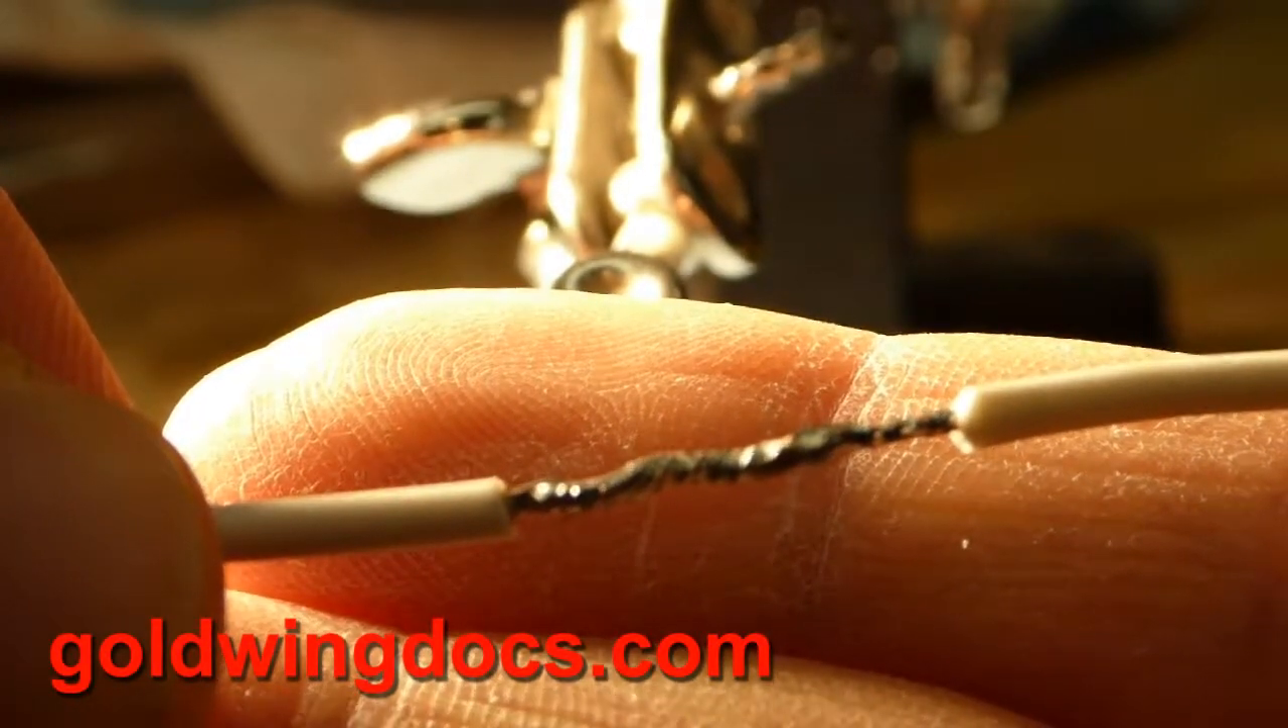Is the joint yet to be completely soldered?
No.